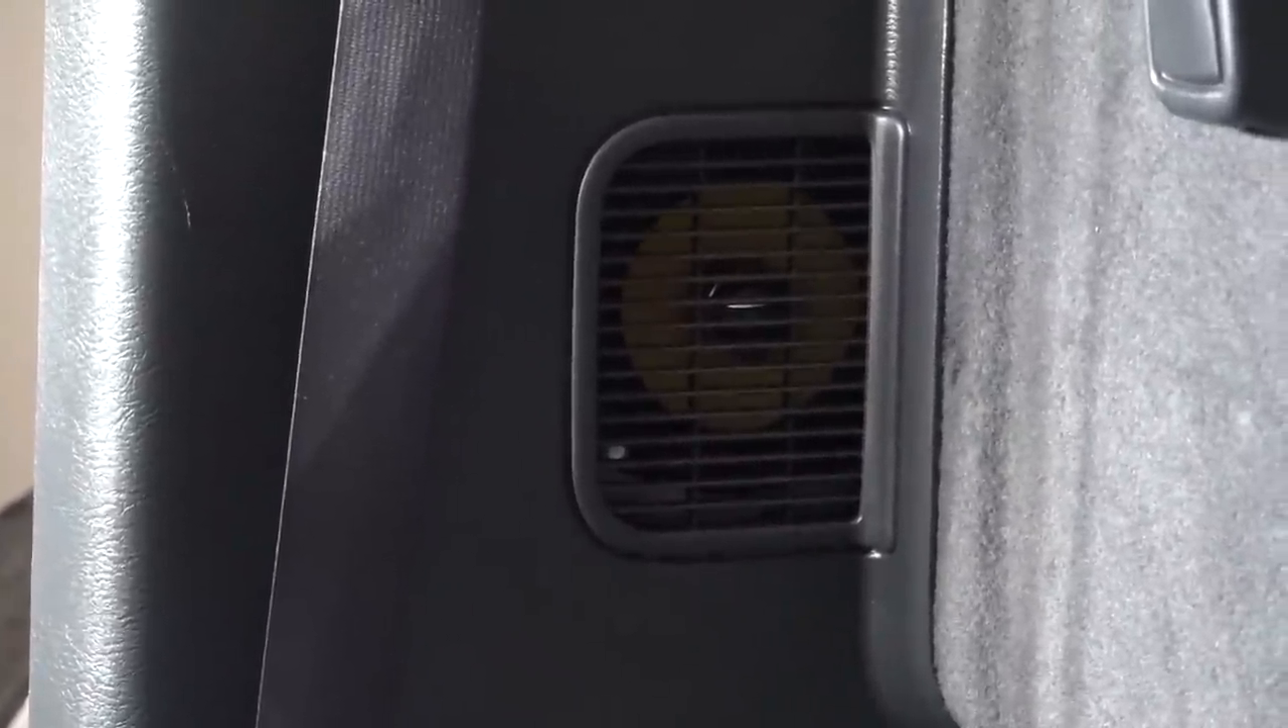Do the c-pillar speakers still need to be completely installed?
No.